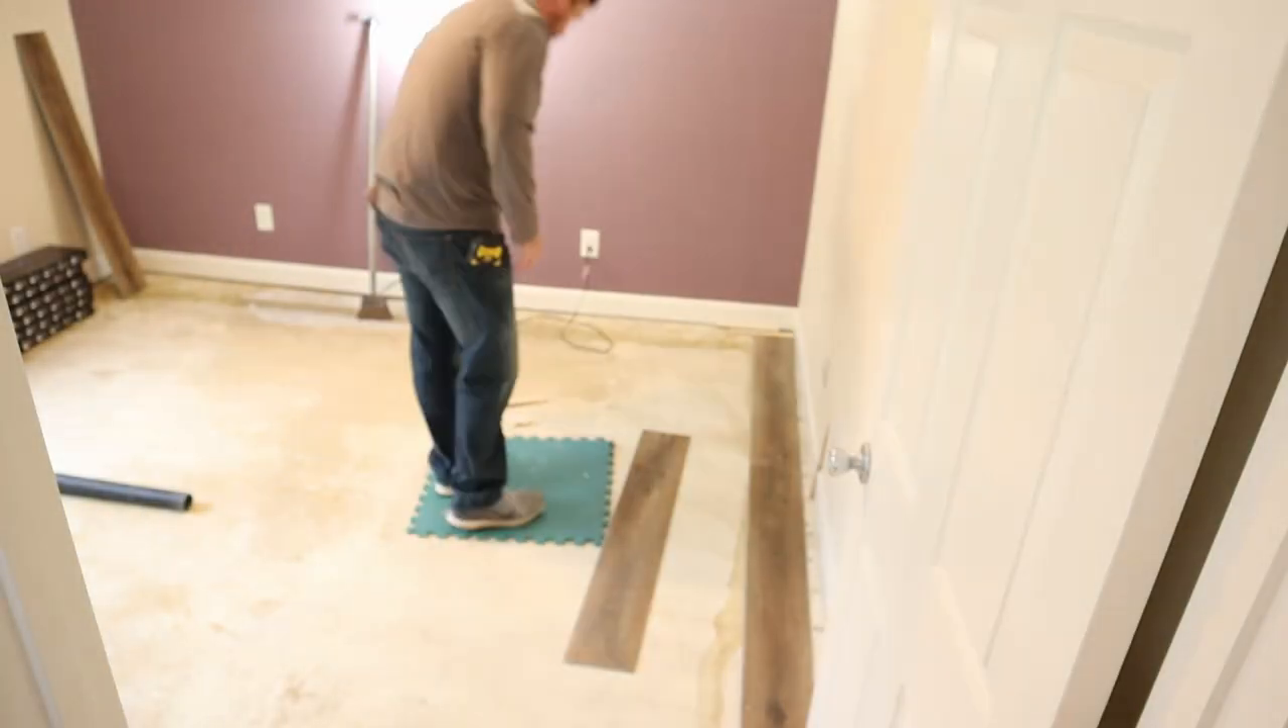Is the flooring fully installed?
No.